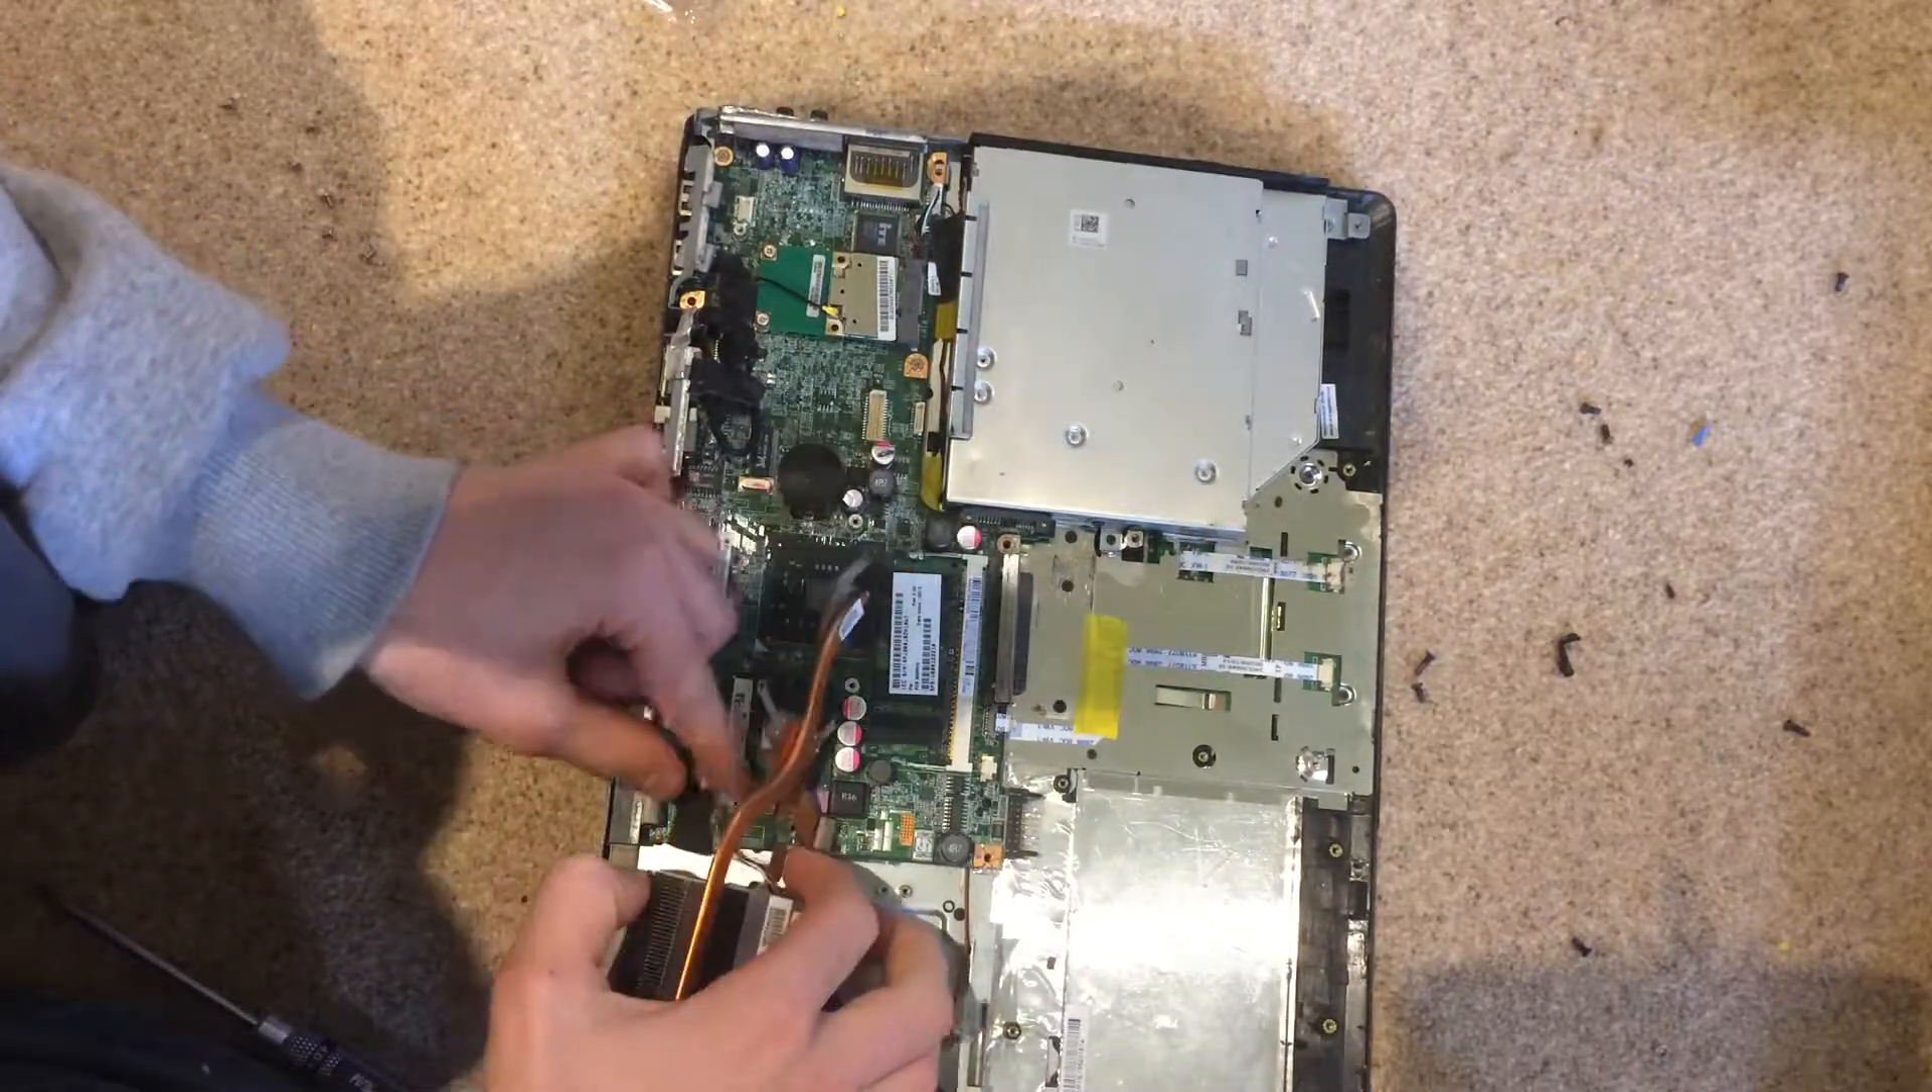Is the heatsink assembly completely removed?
No.